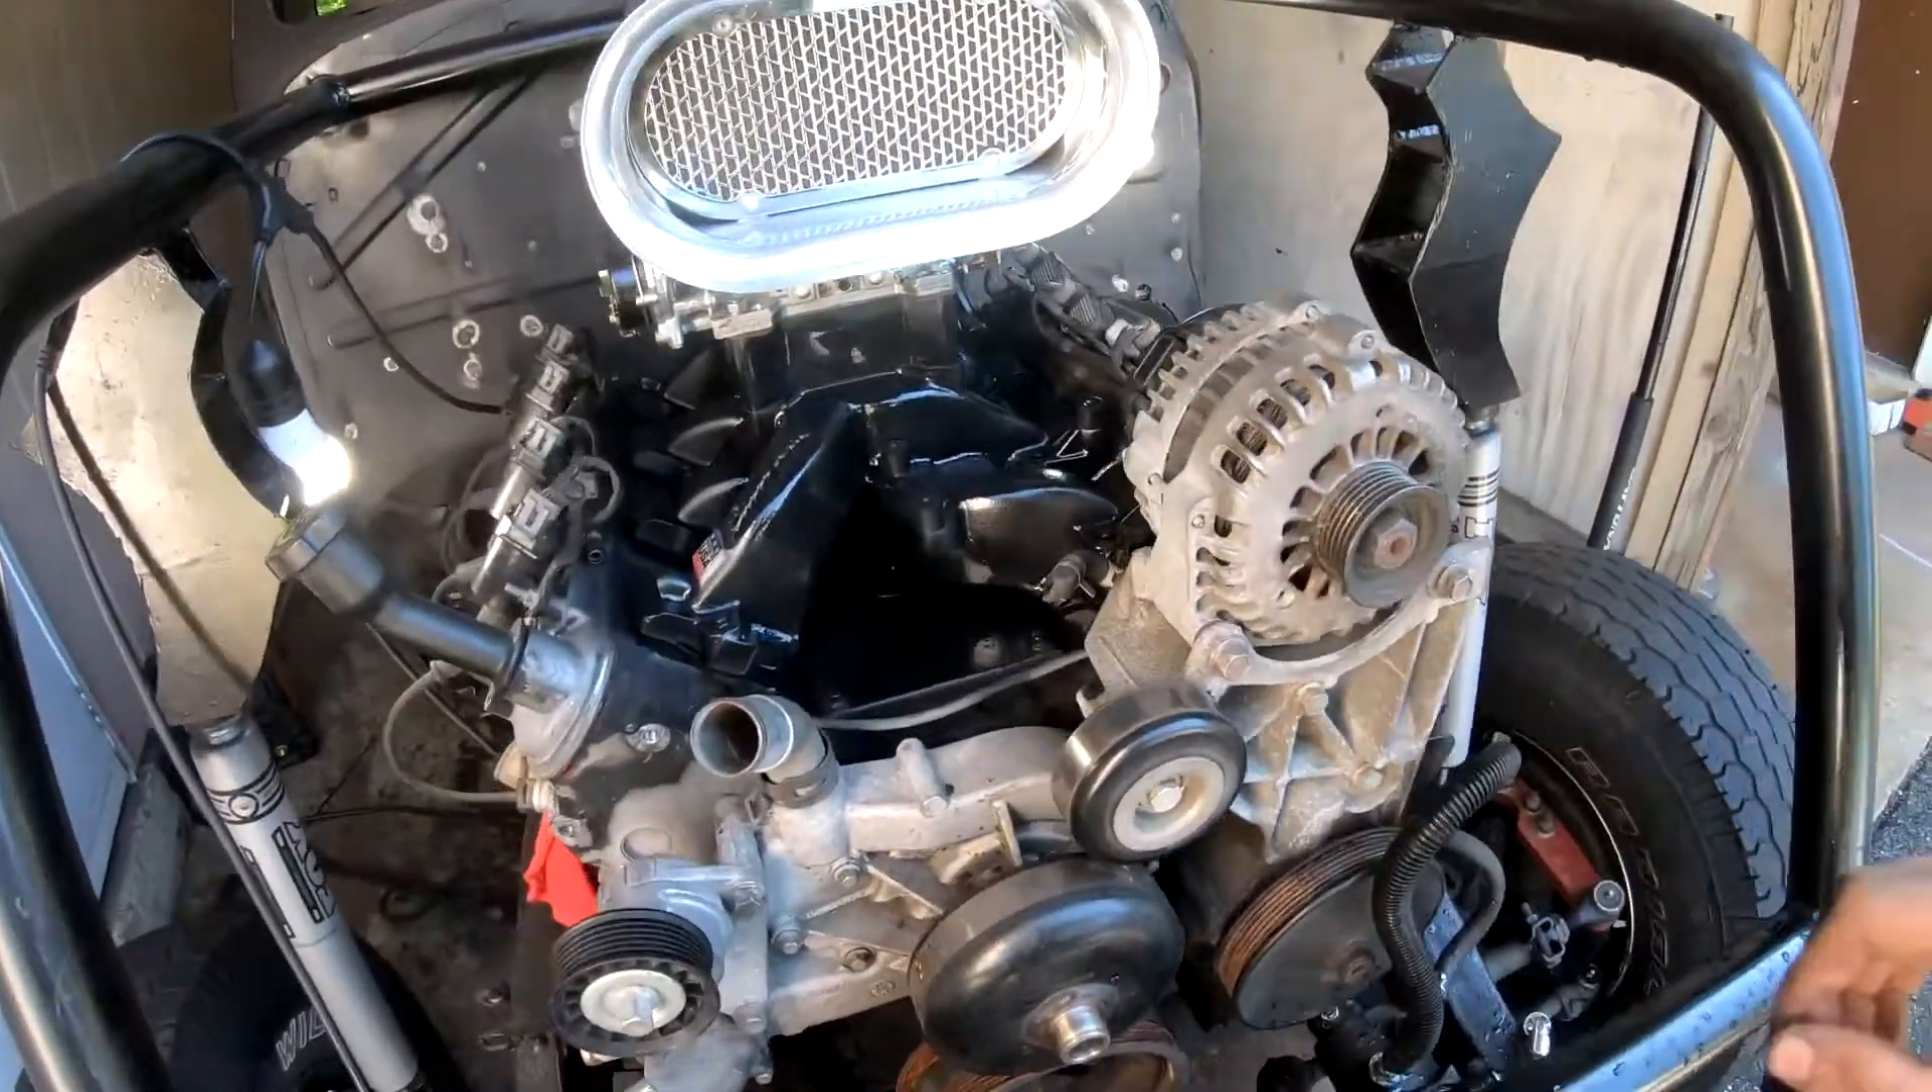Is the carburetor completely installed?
Yes.